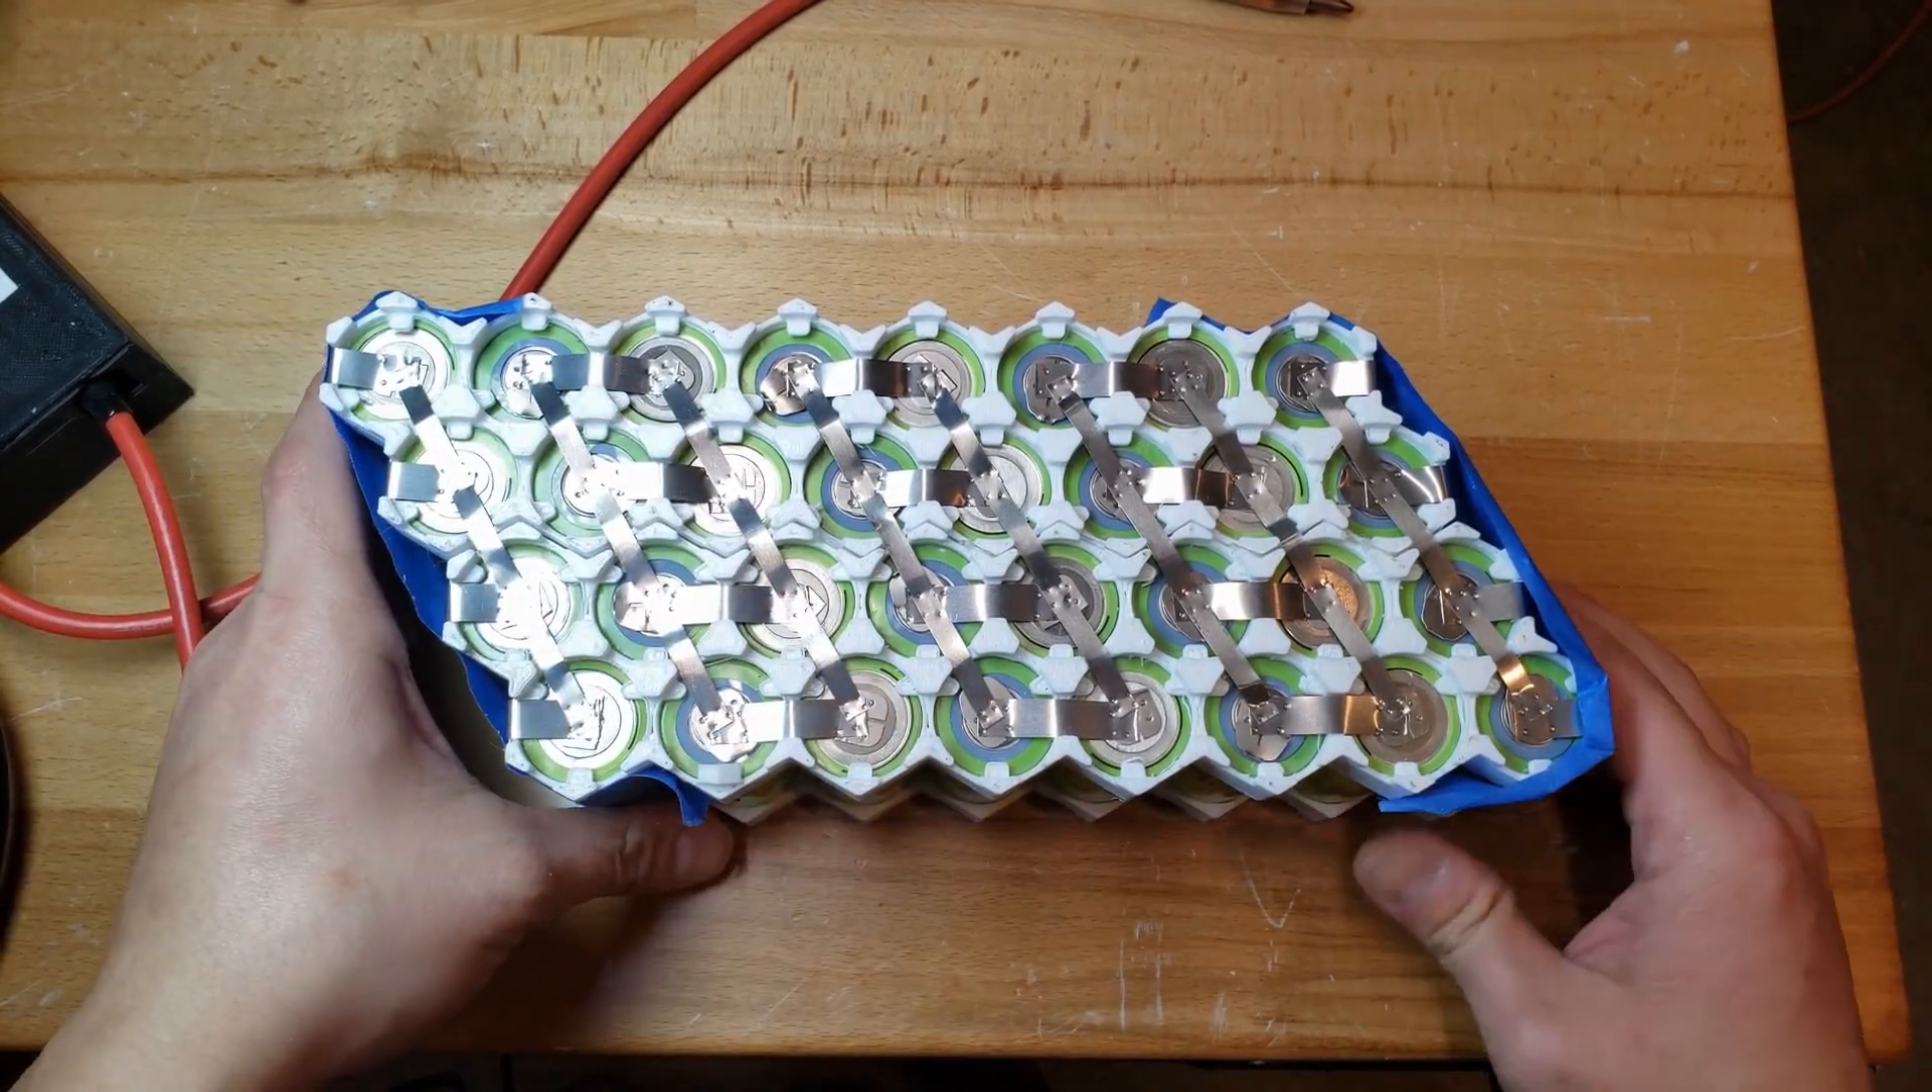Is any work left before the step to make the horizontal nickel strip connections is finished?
No.